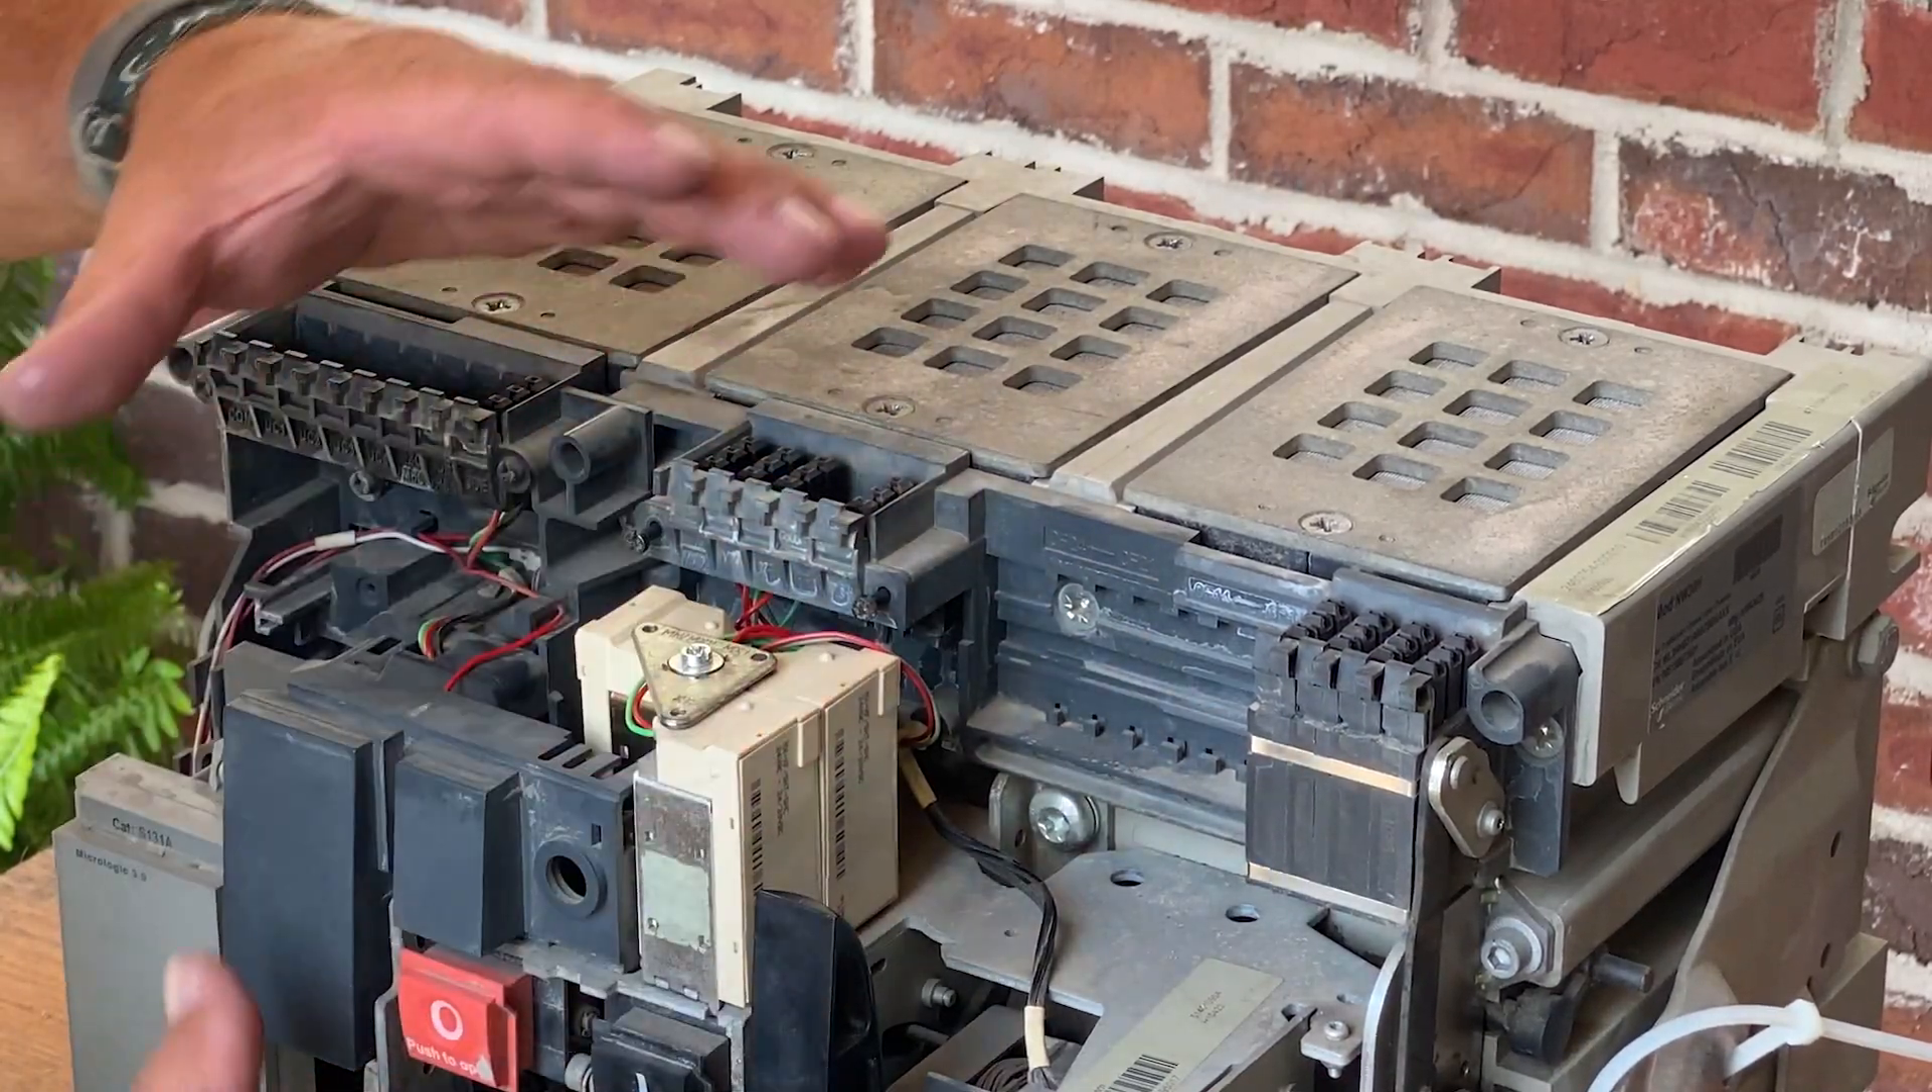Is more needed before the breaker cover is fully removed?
No.